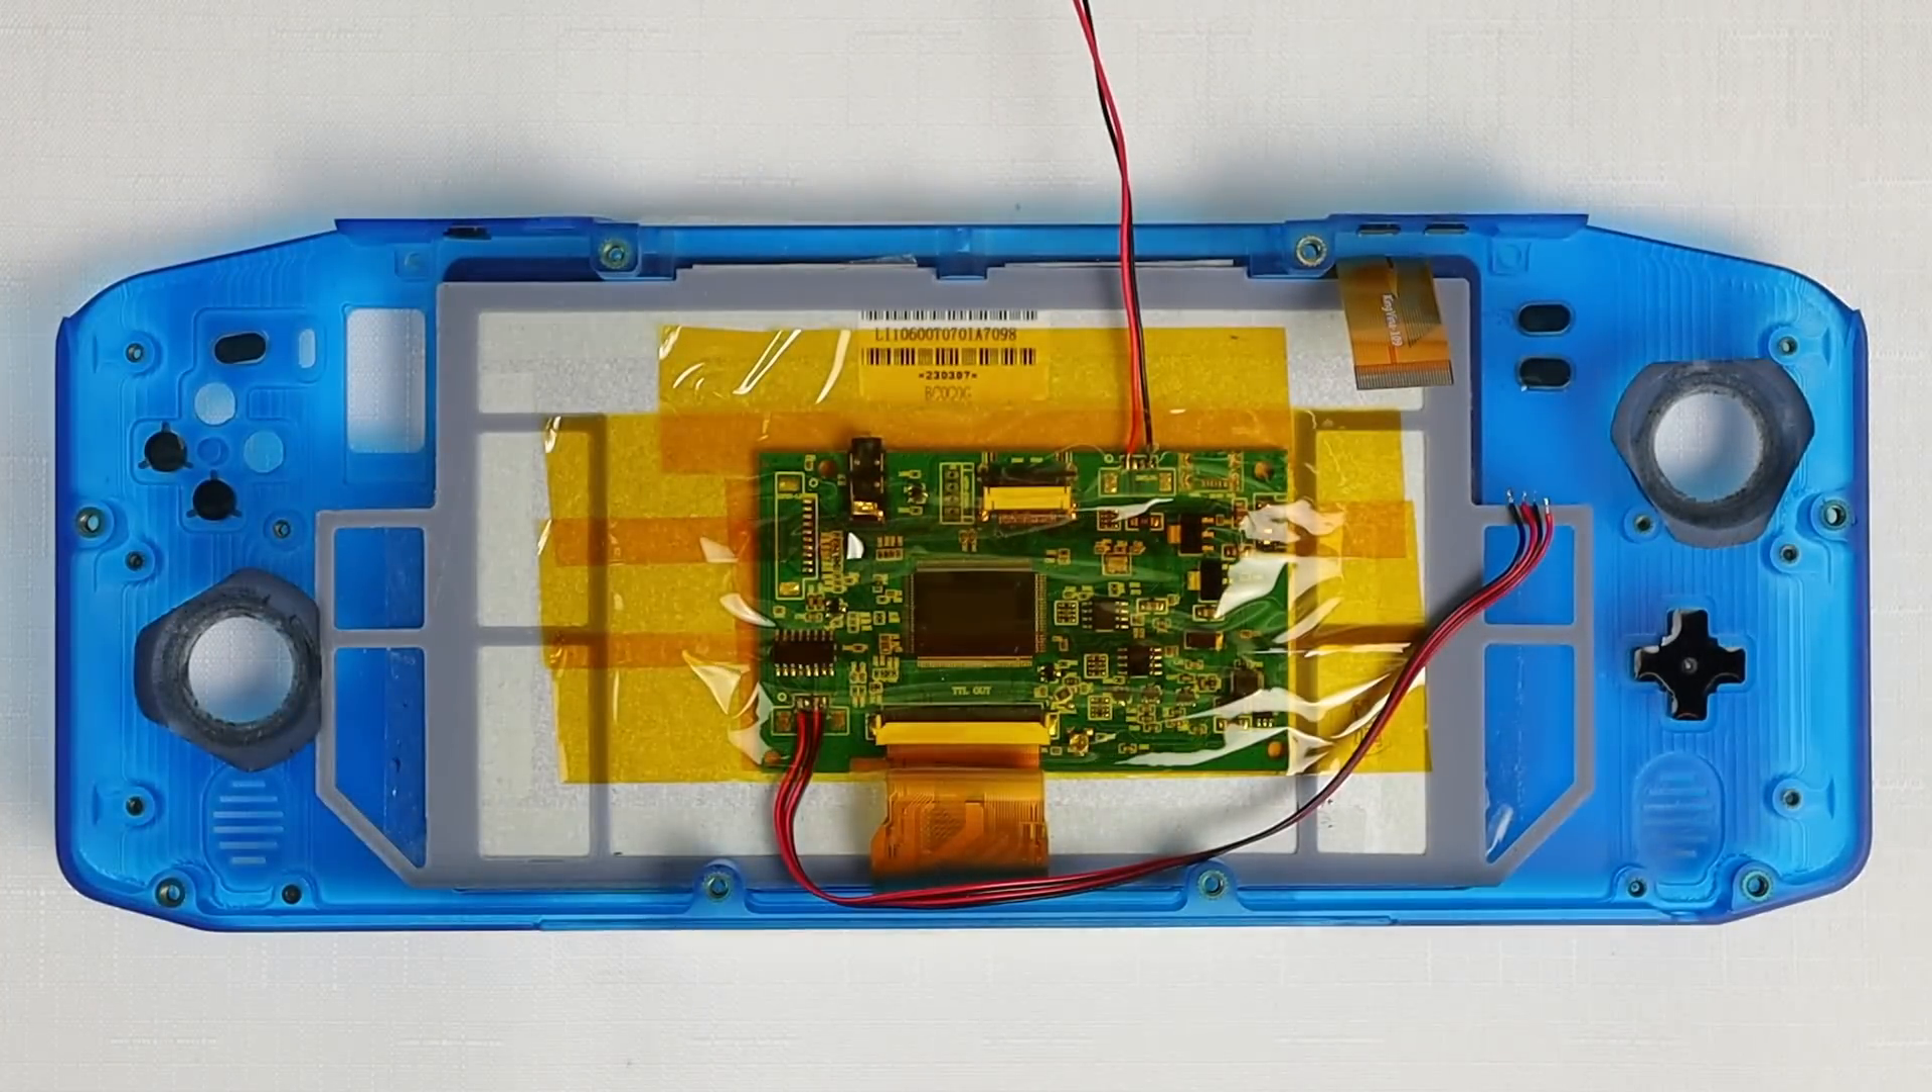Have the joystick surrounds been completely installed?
Yes.